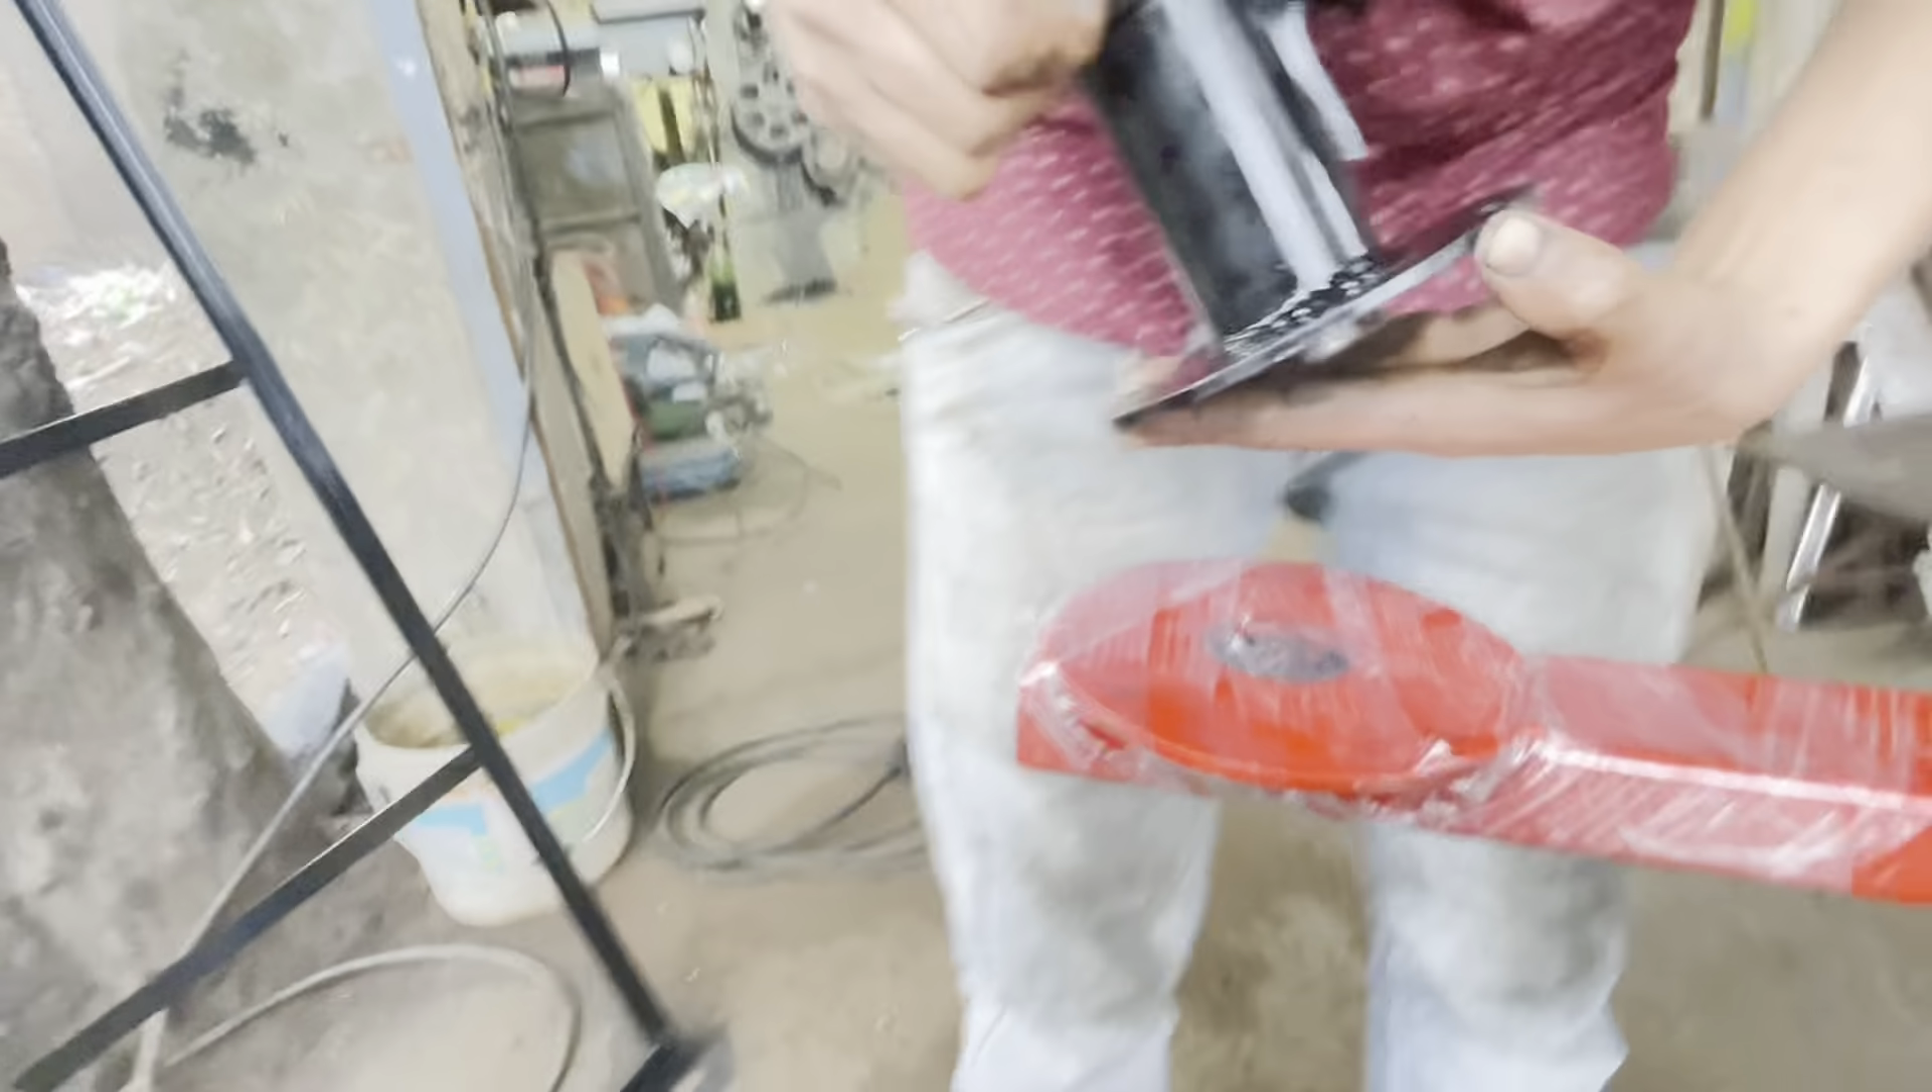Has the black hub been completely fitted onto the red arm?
No.